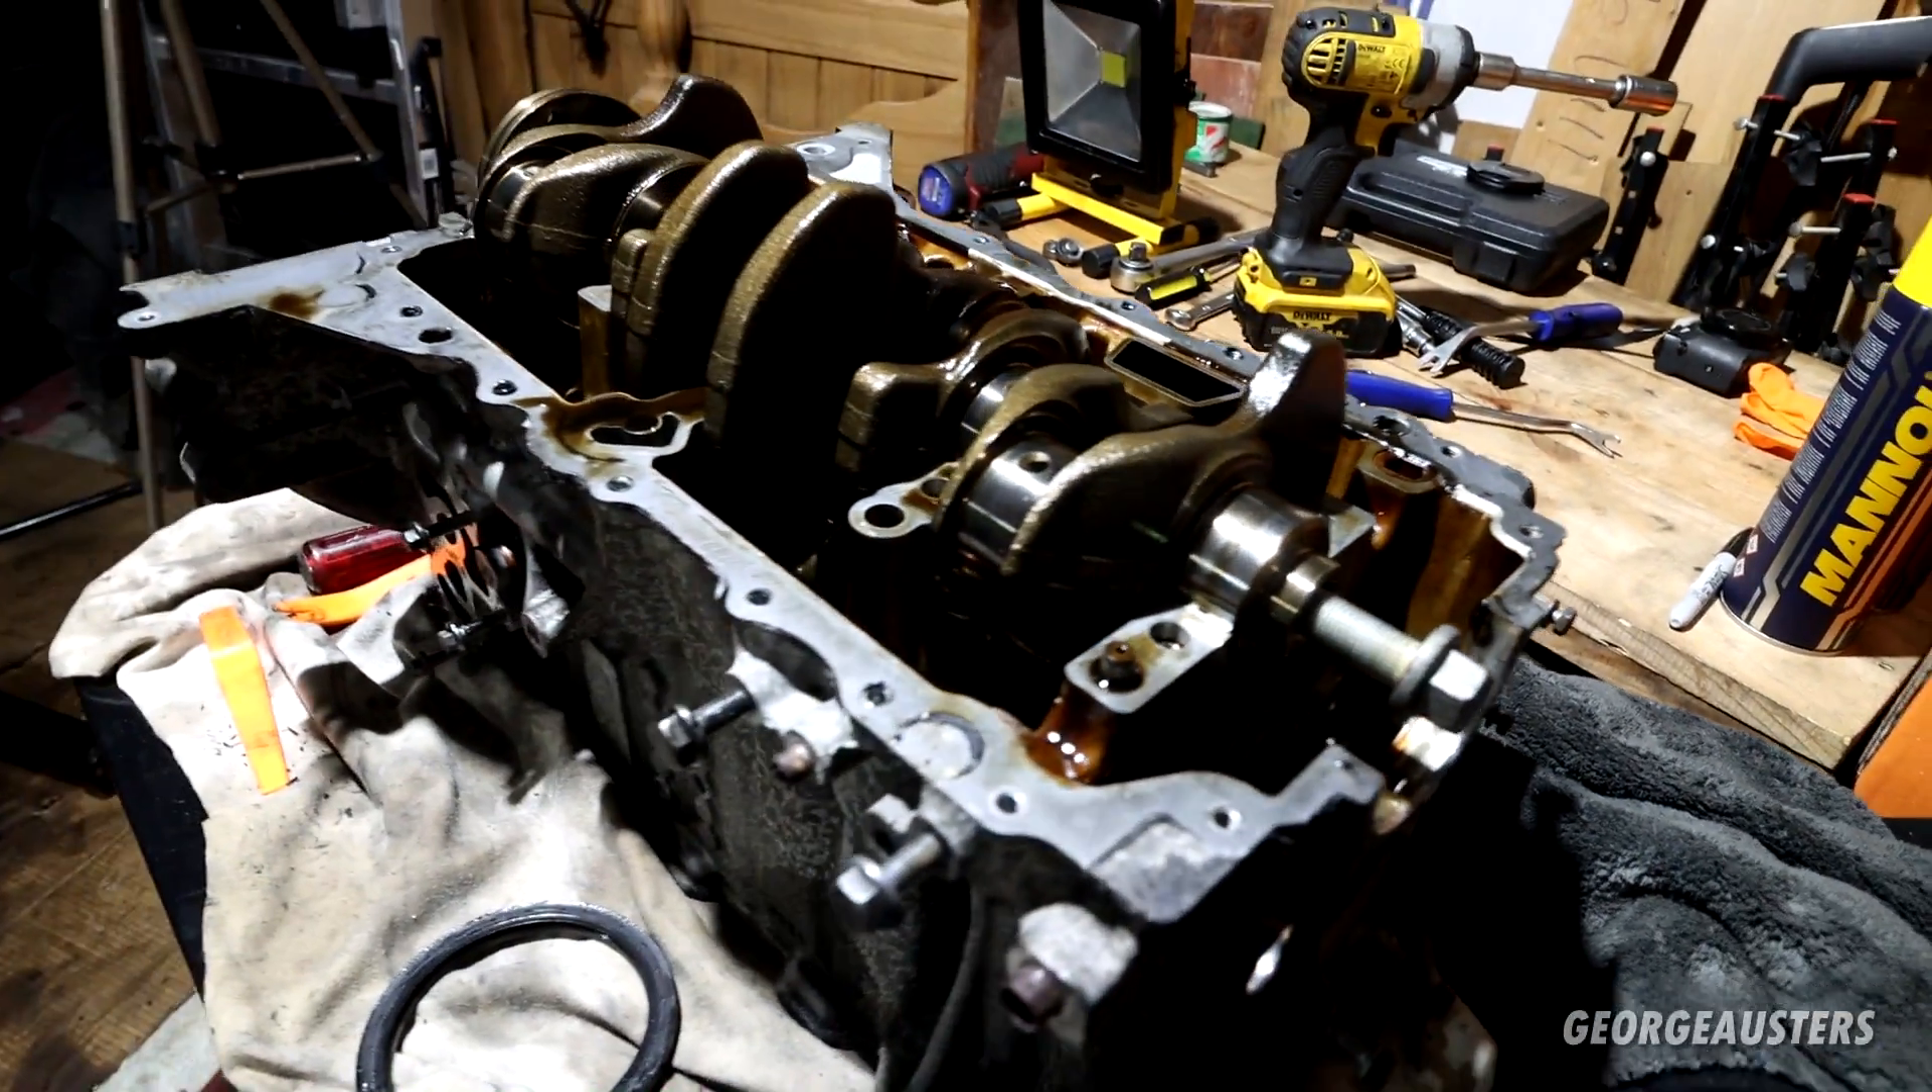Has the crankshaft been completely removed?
No.